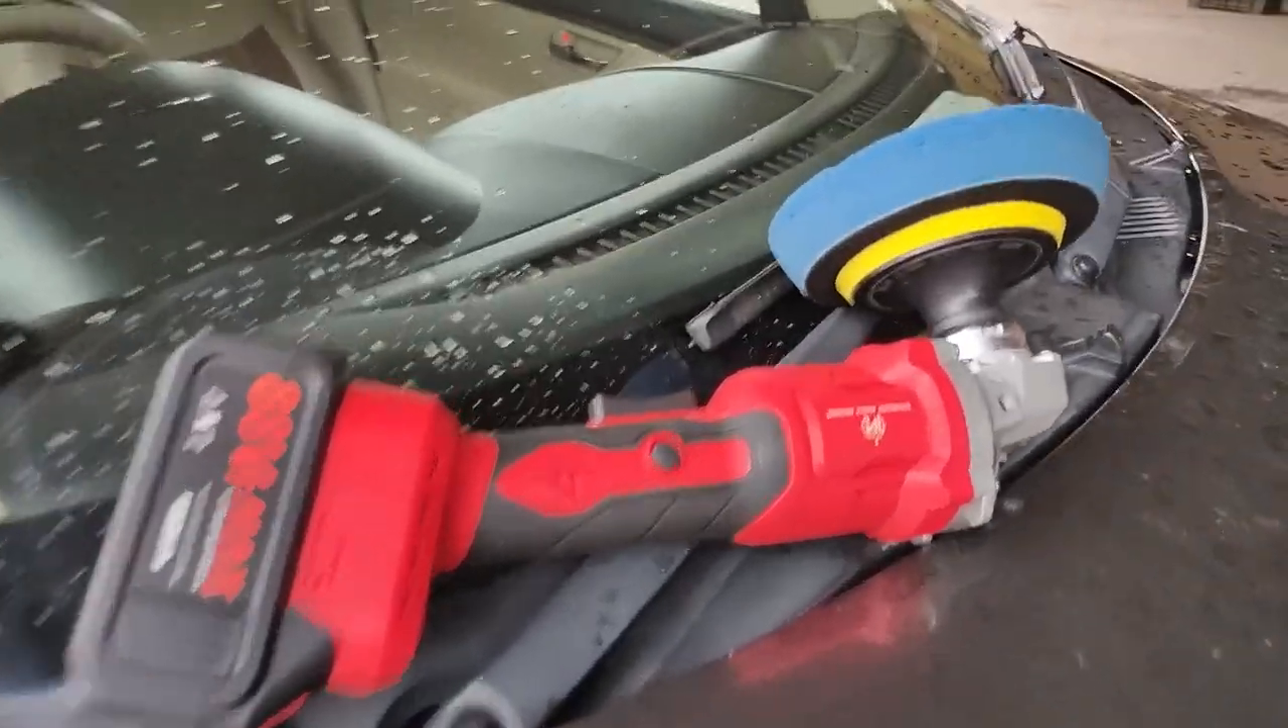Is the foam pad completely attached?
Yes.